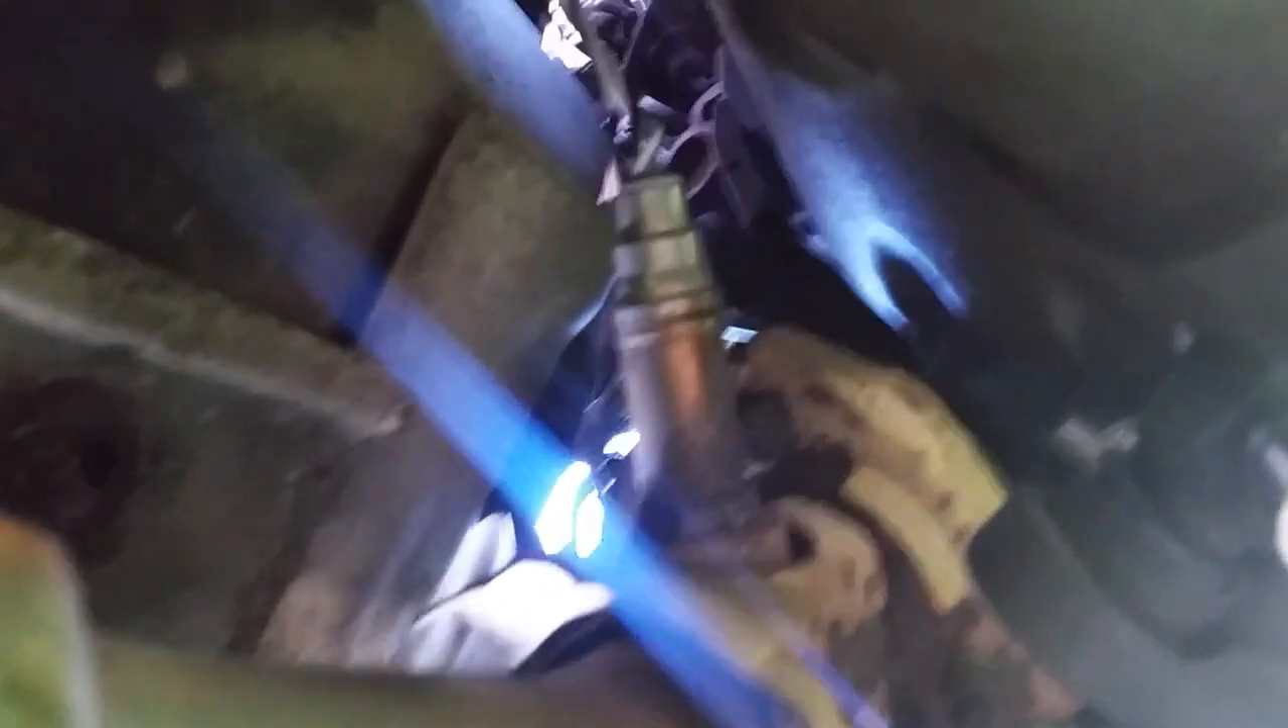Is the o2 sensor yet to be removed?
Yes.